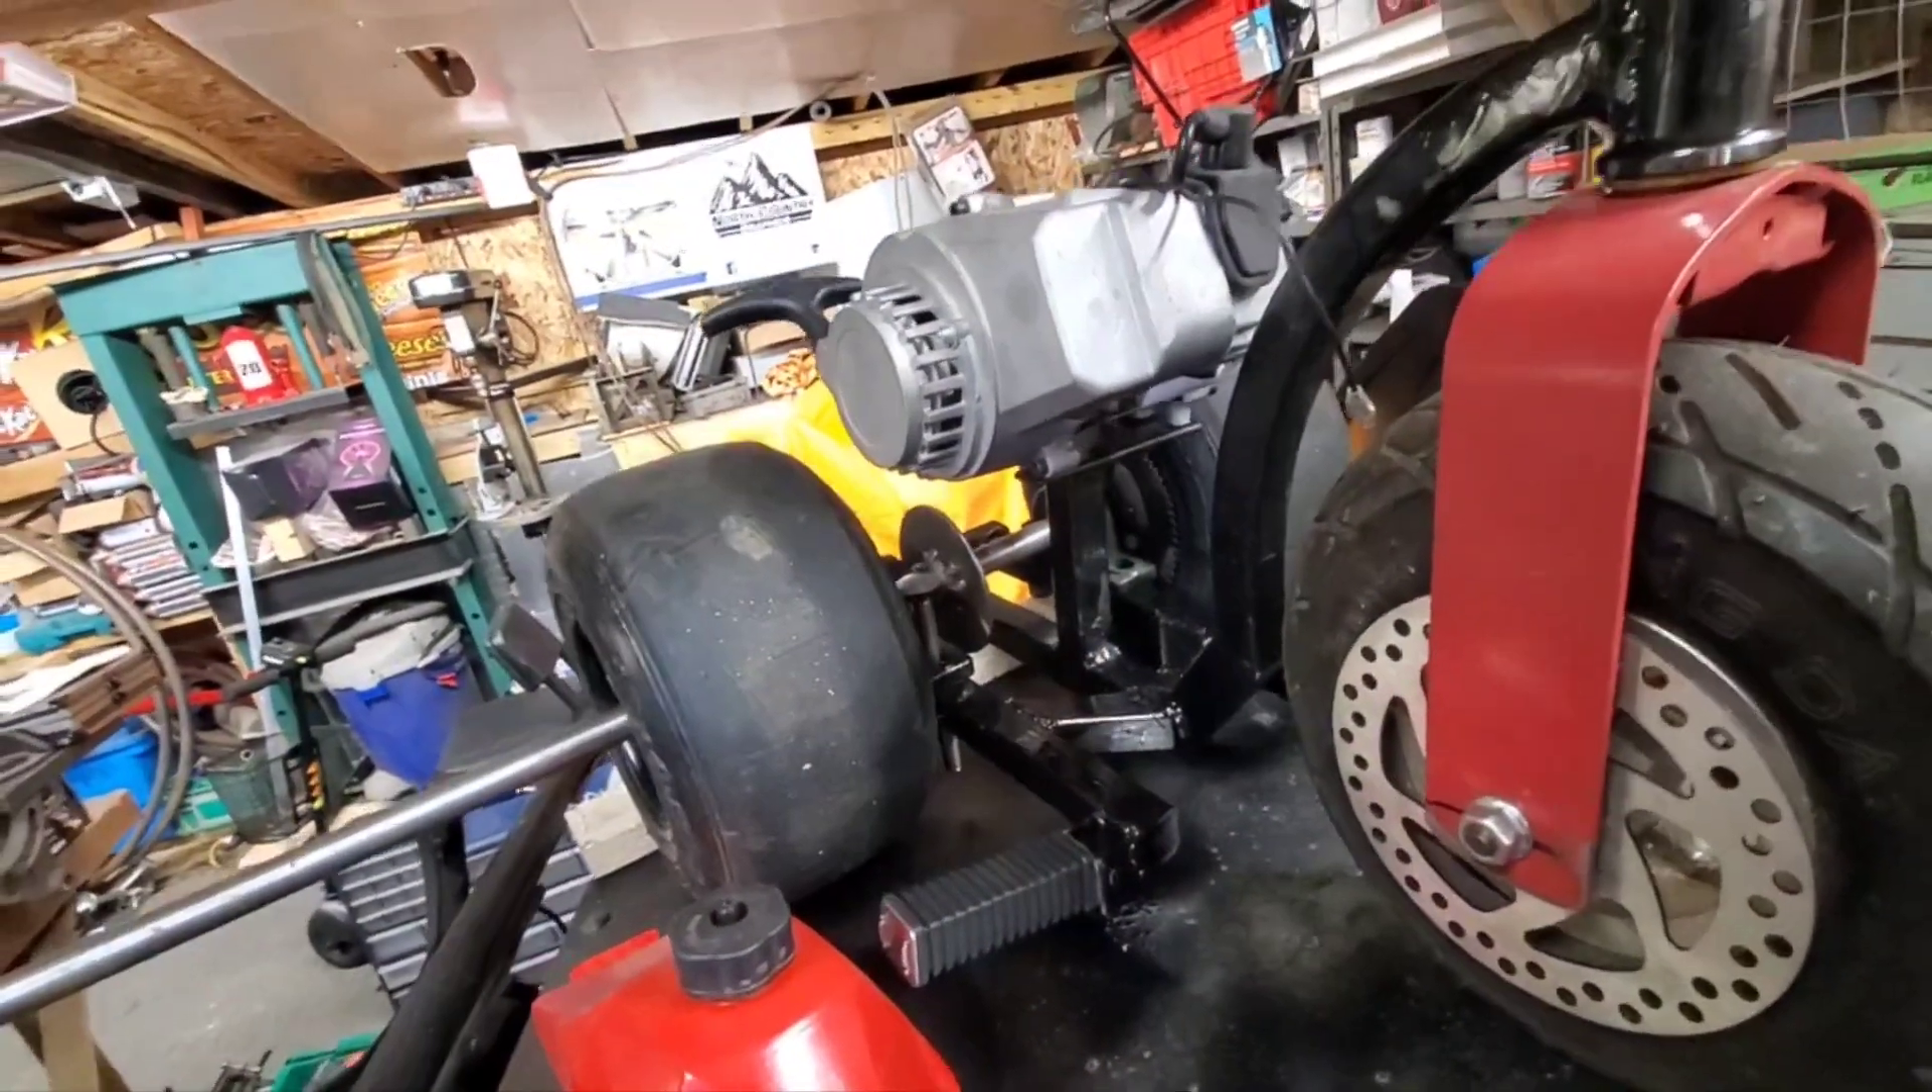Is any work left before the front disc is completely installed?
No.